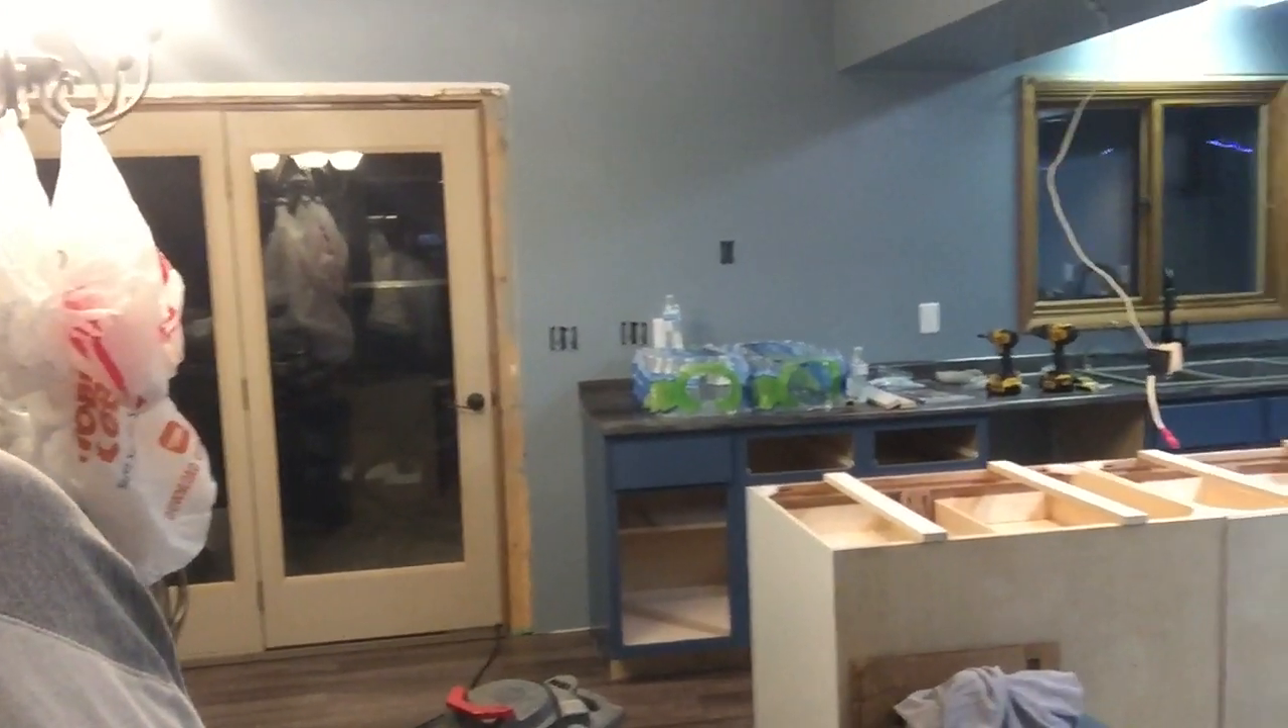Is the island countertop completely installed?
No.